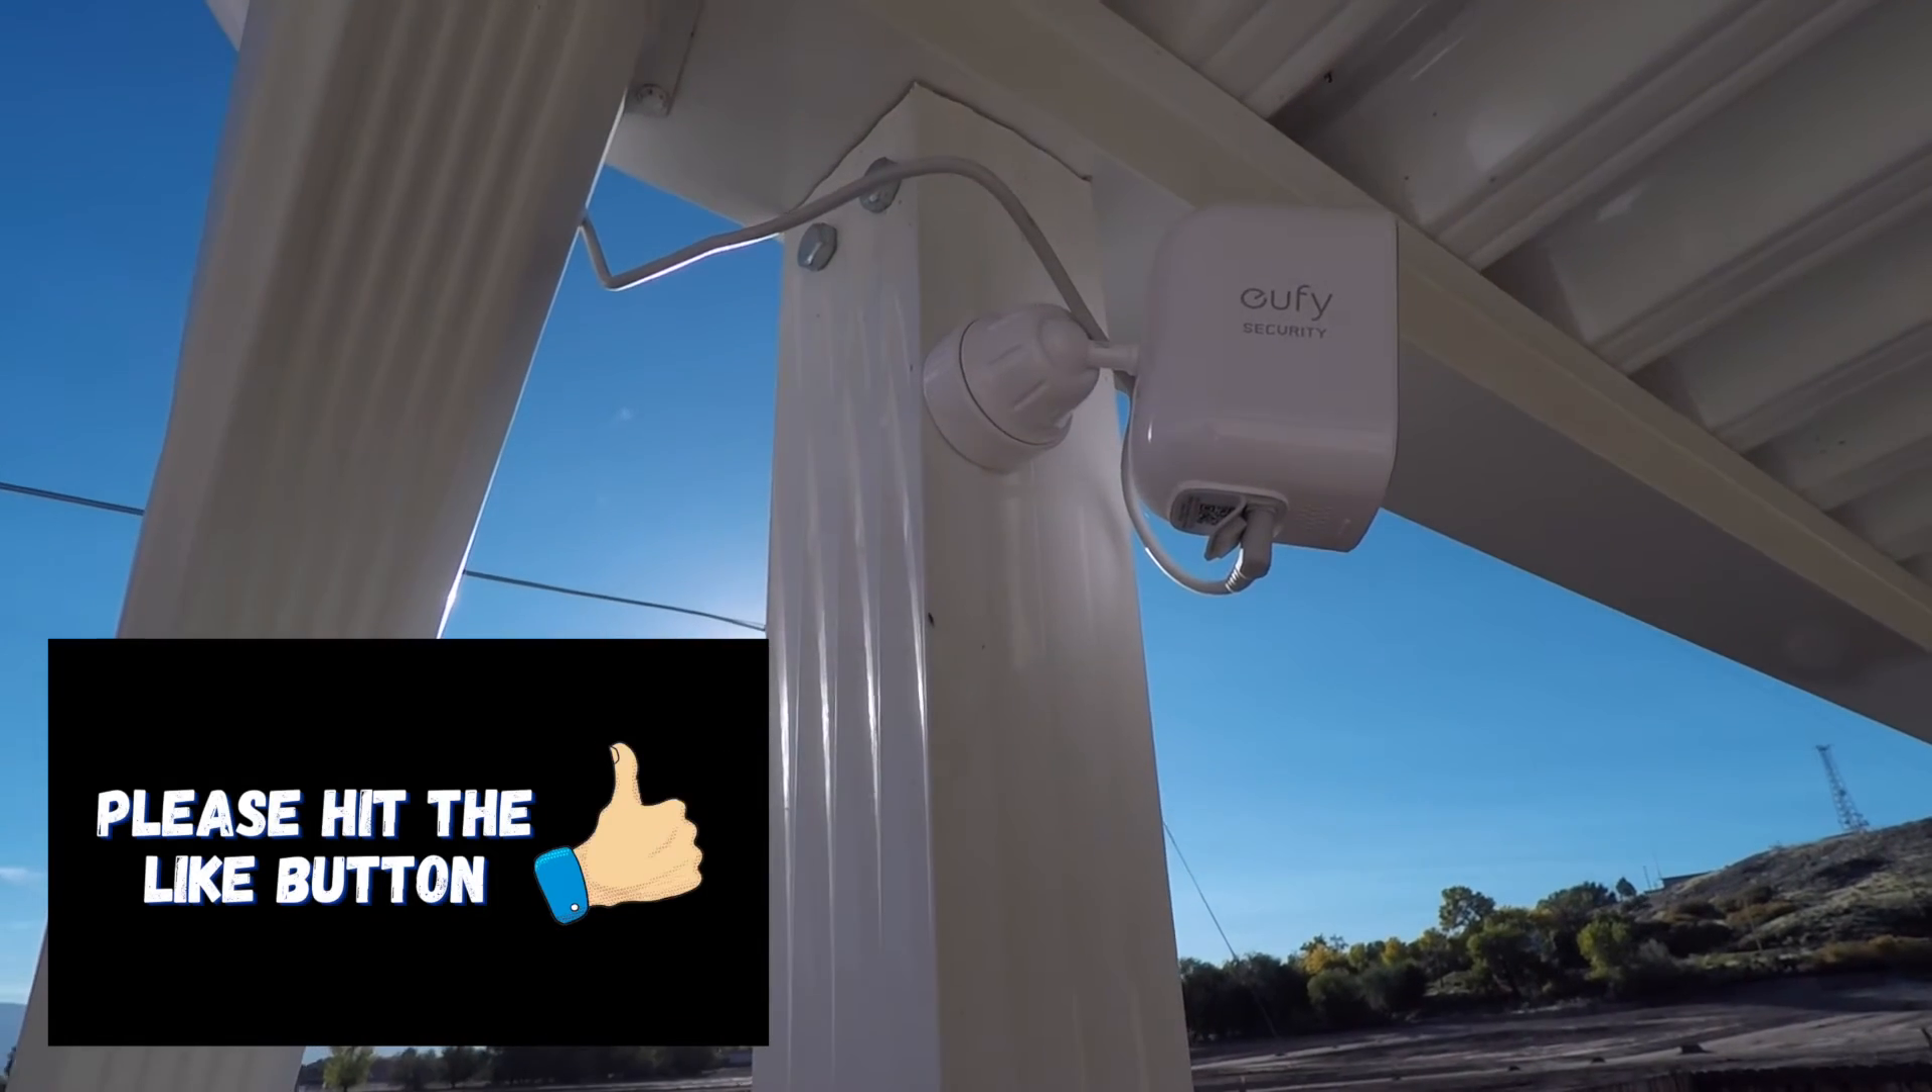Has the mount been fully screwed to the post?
Yes.